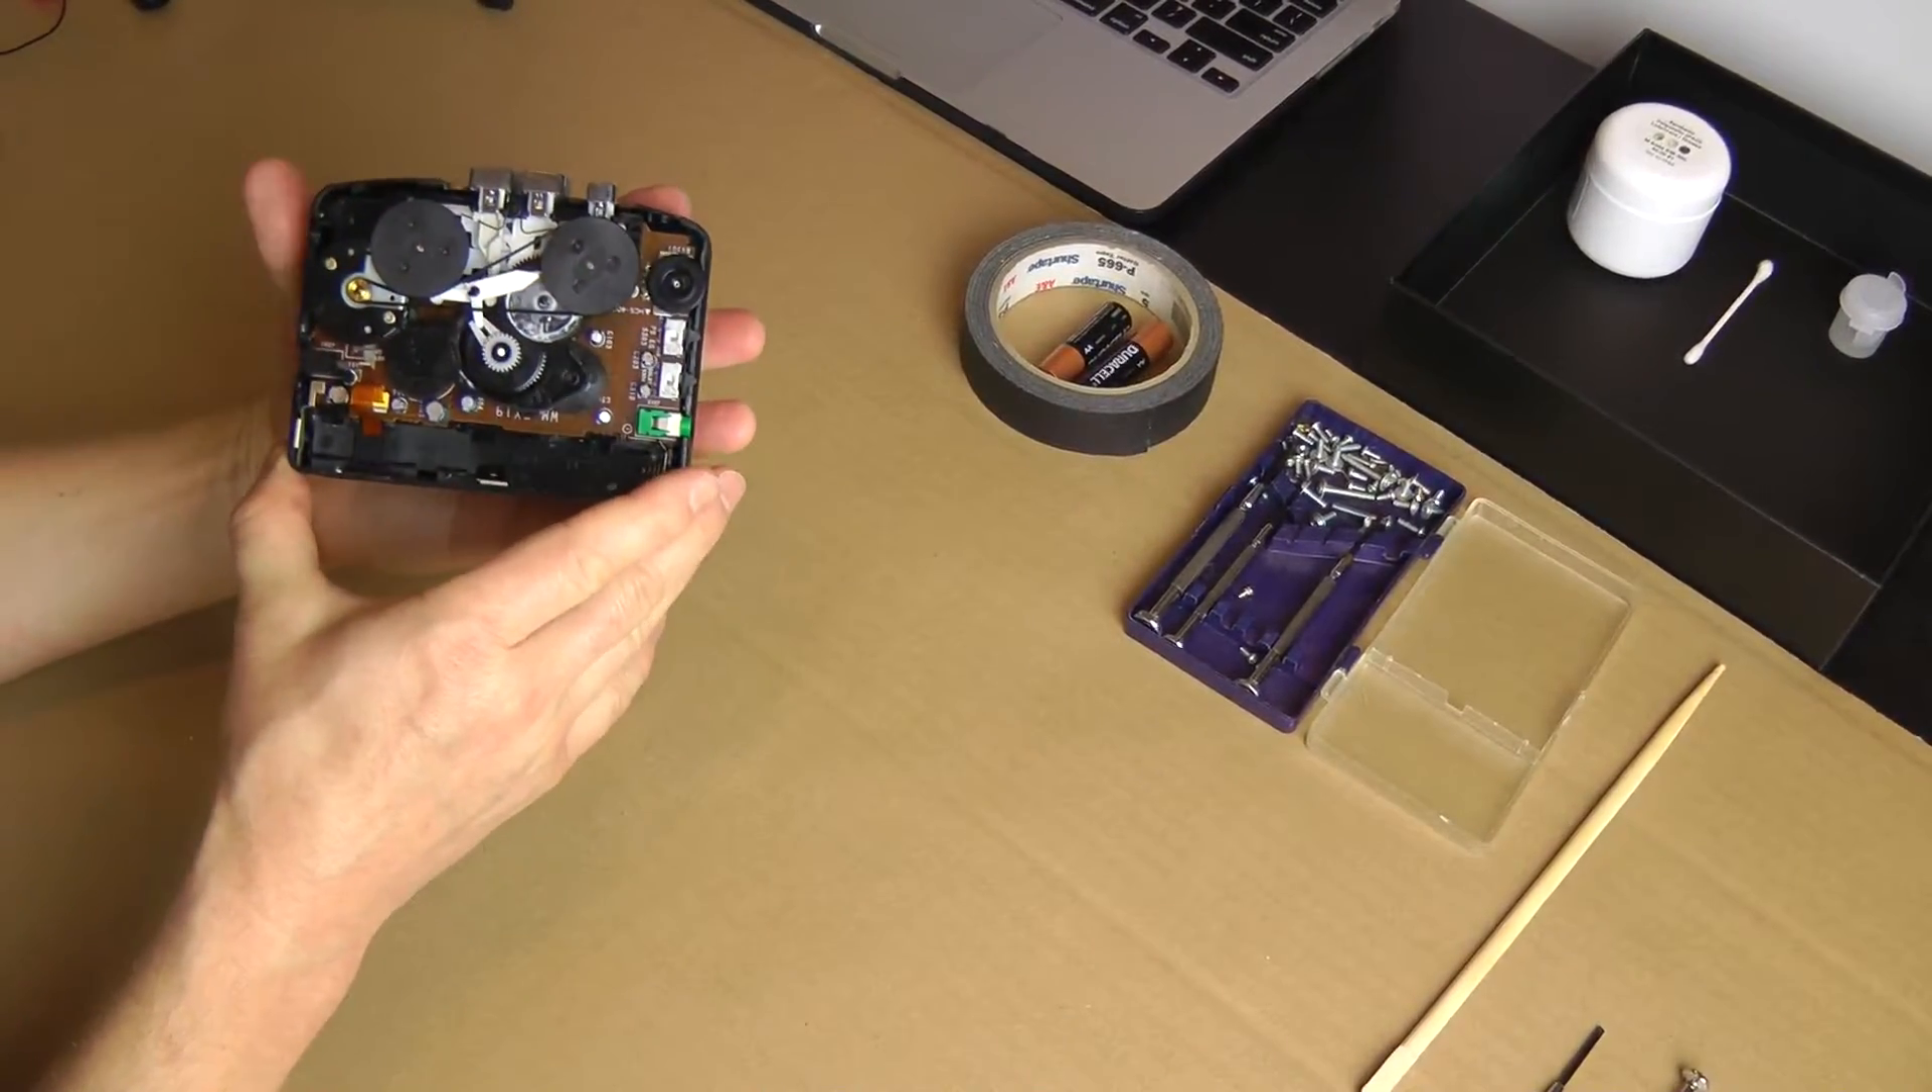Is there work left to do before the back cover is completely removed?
No.